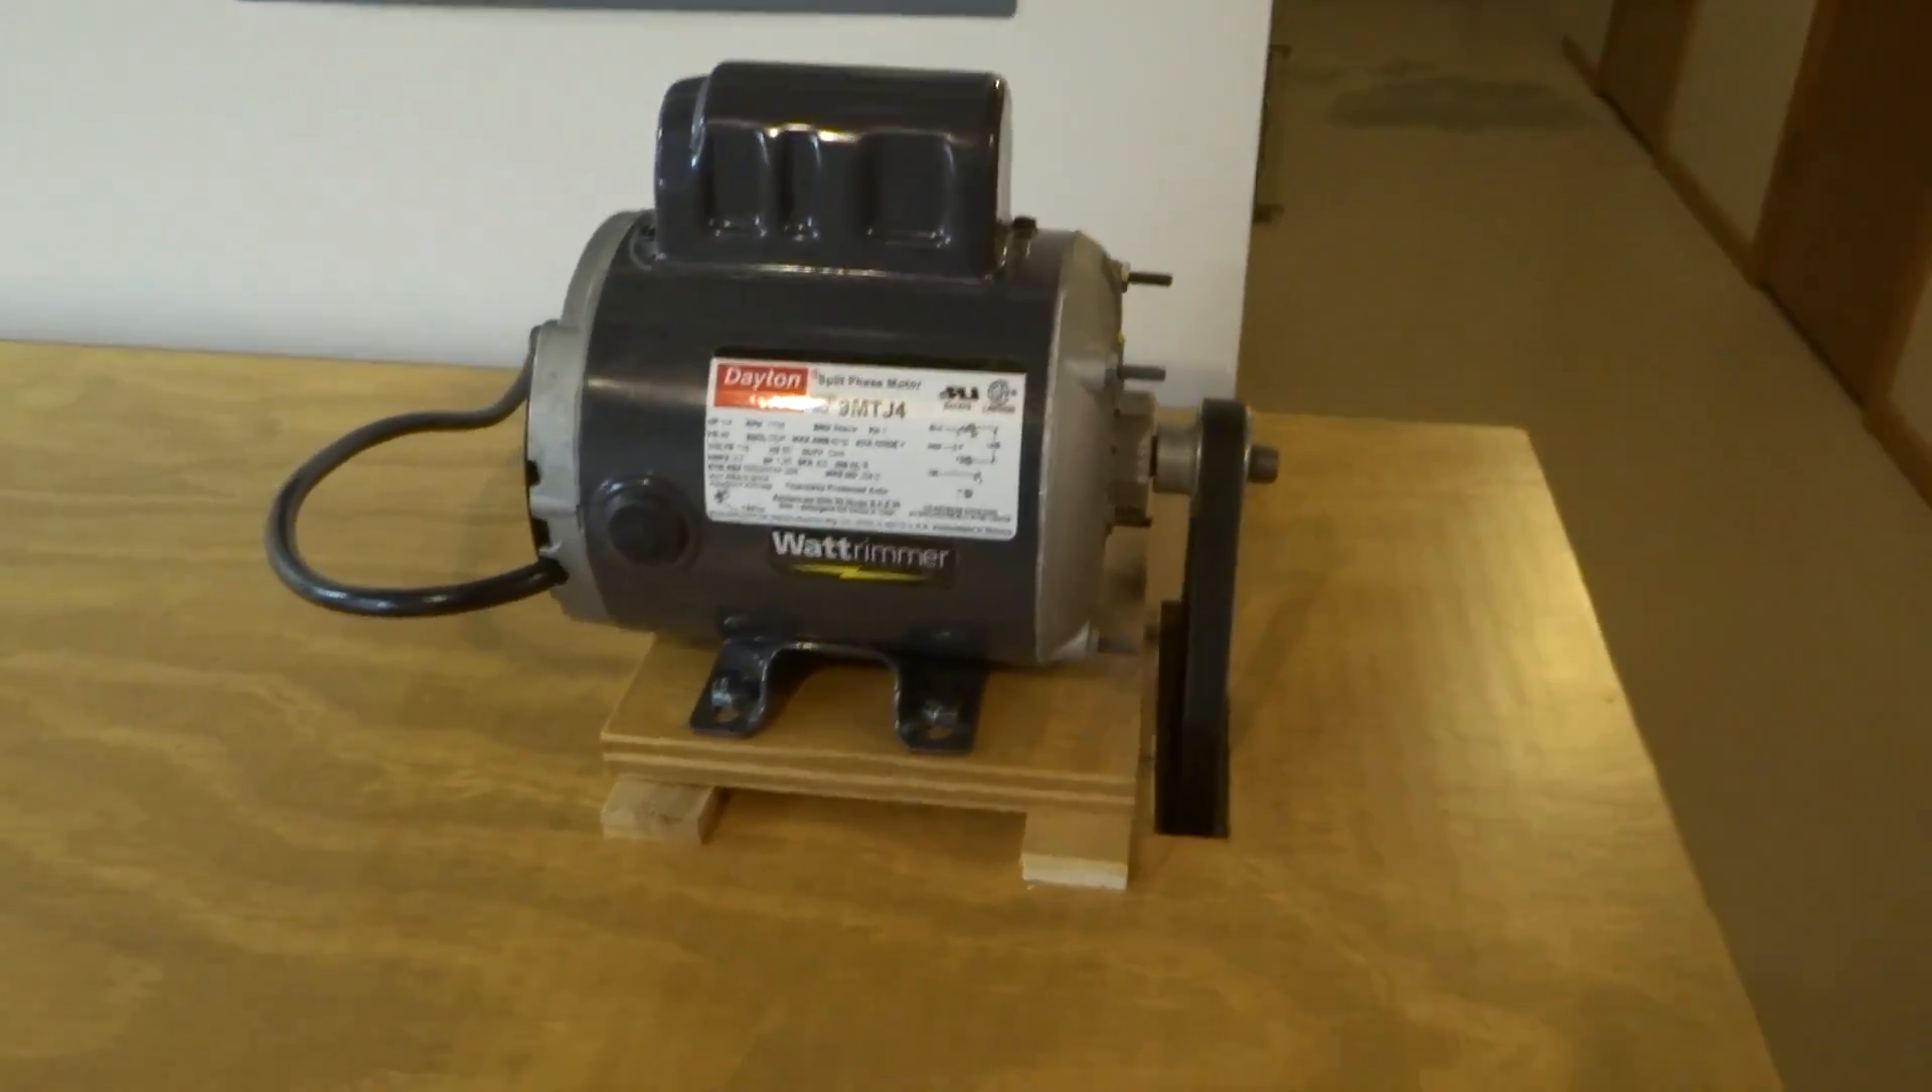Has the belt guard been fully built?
No.